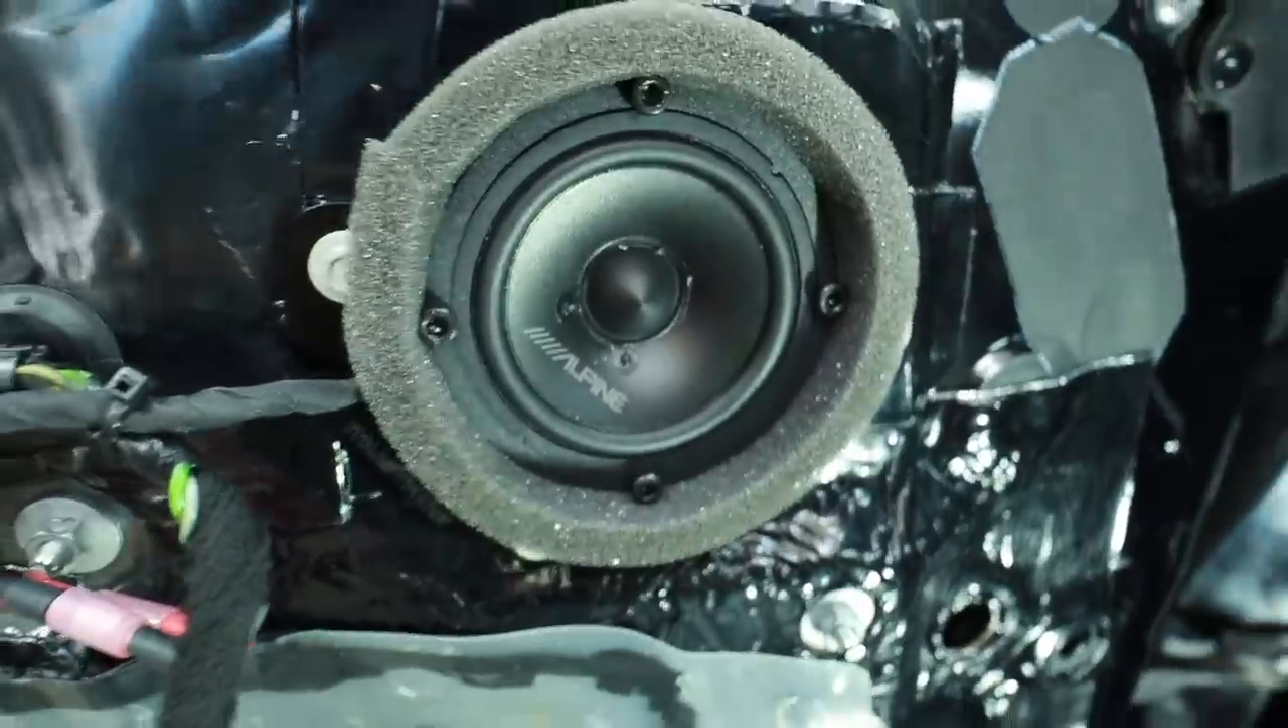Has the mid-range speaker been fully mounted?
Yes.